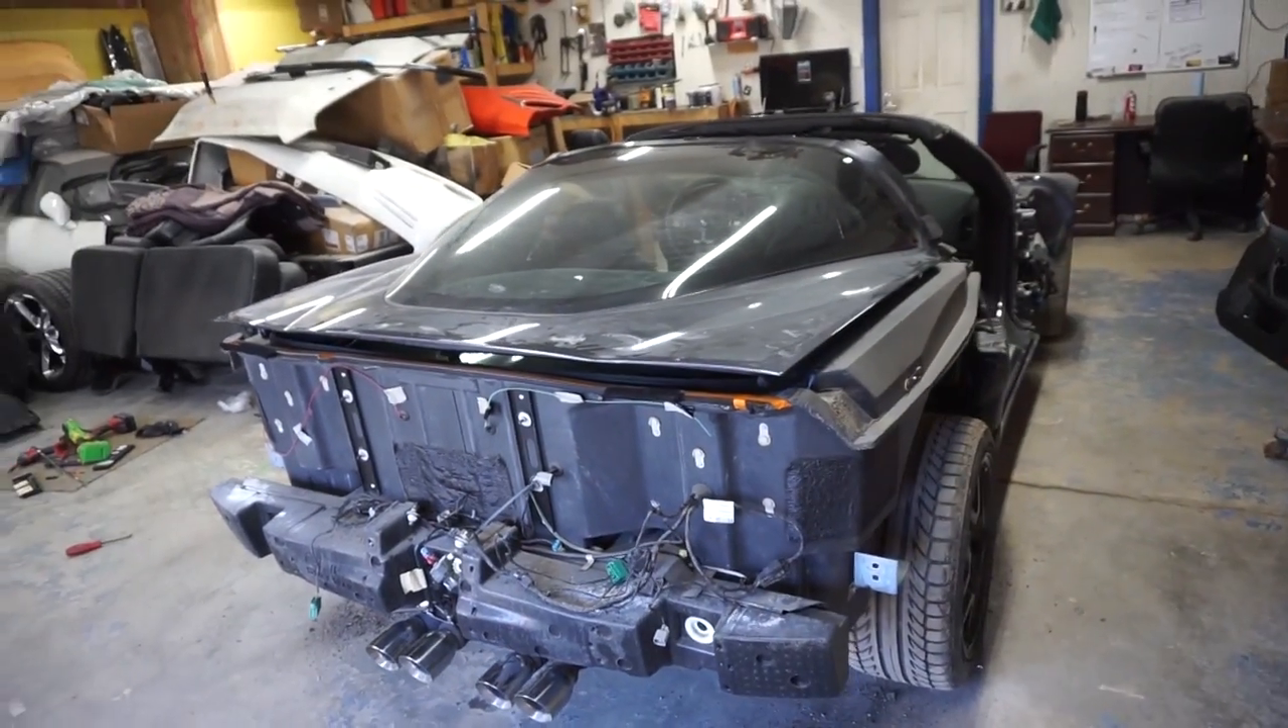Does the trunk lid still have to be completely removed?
Yes.